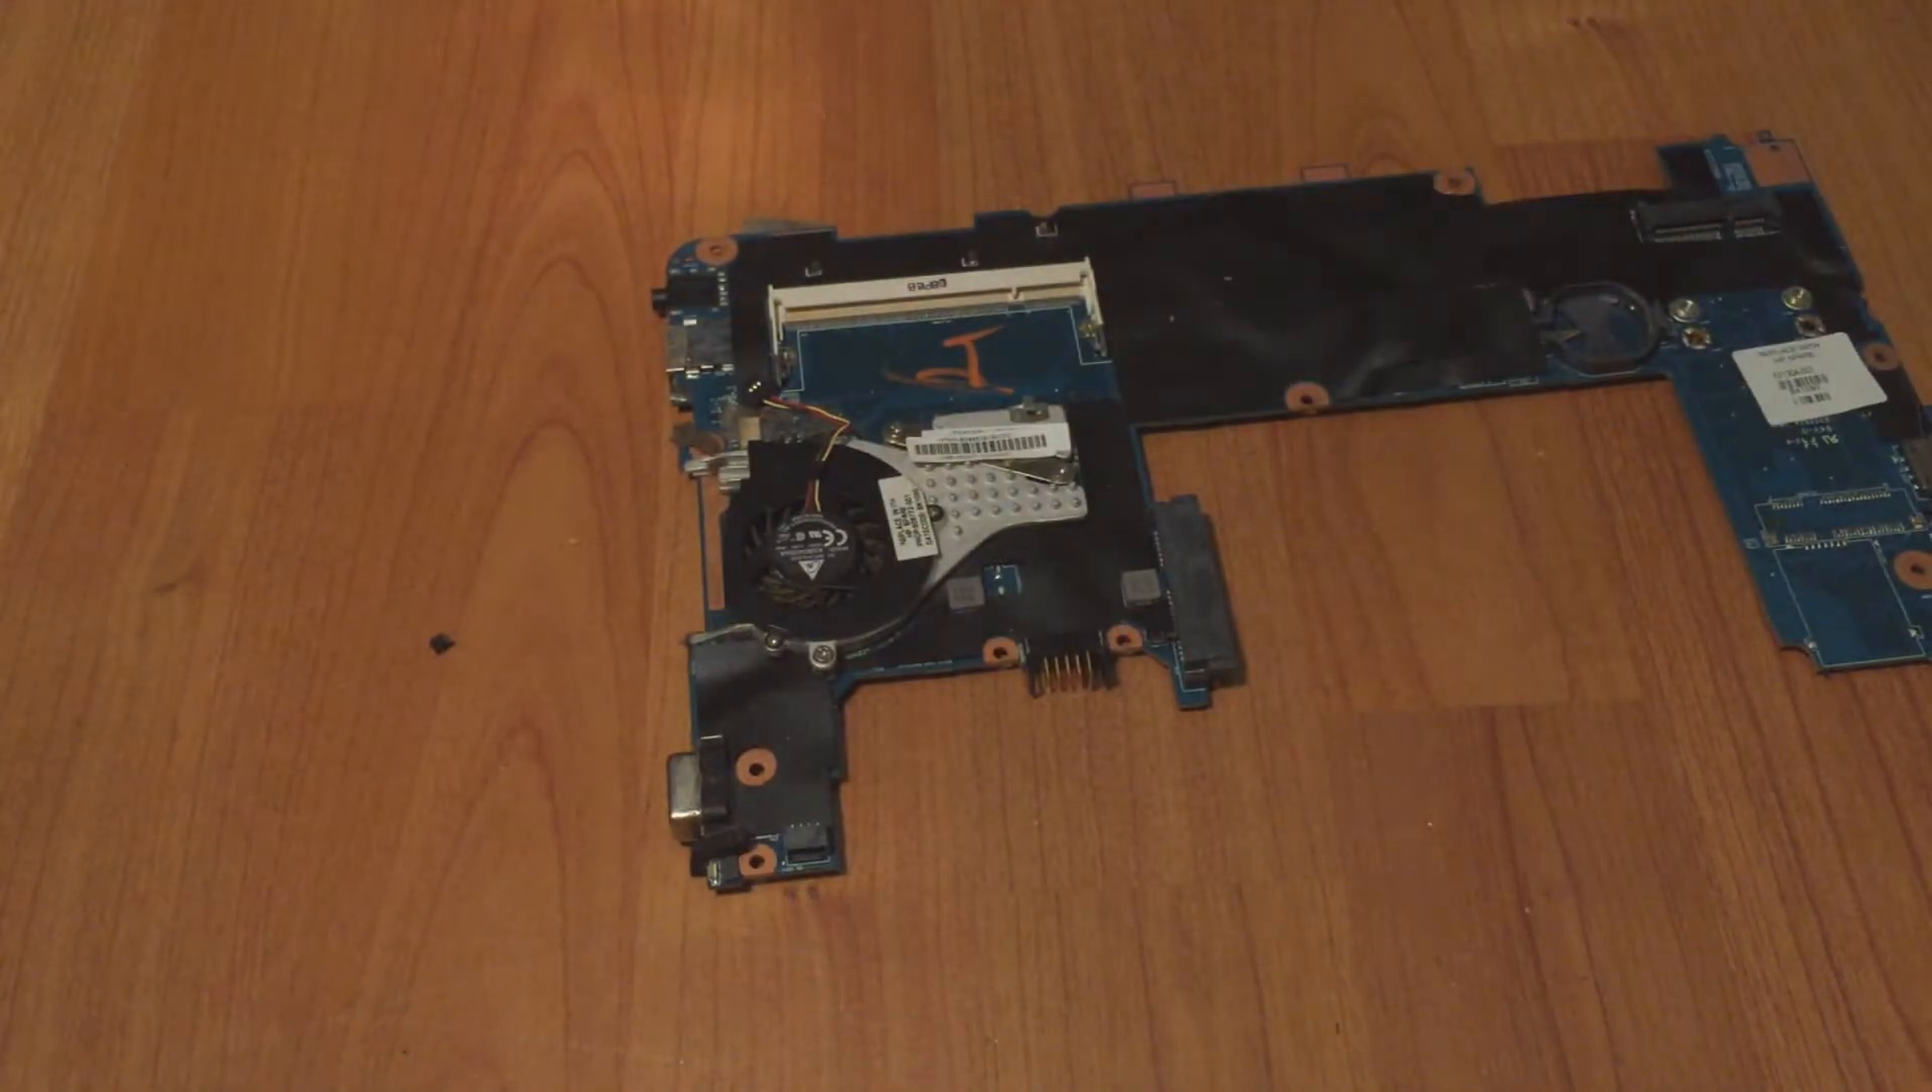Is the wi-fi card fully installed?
No.